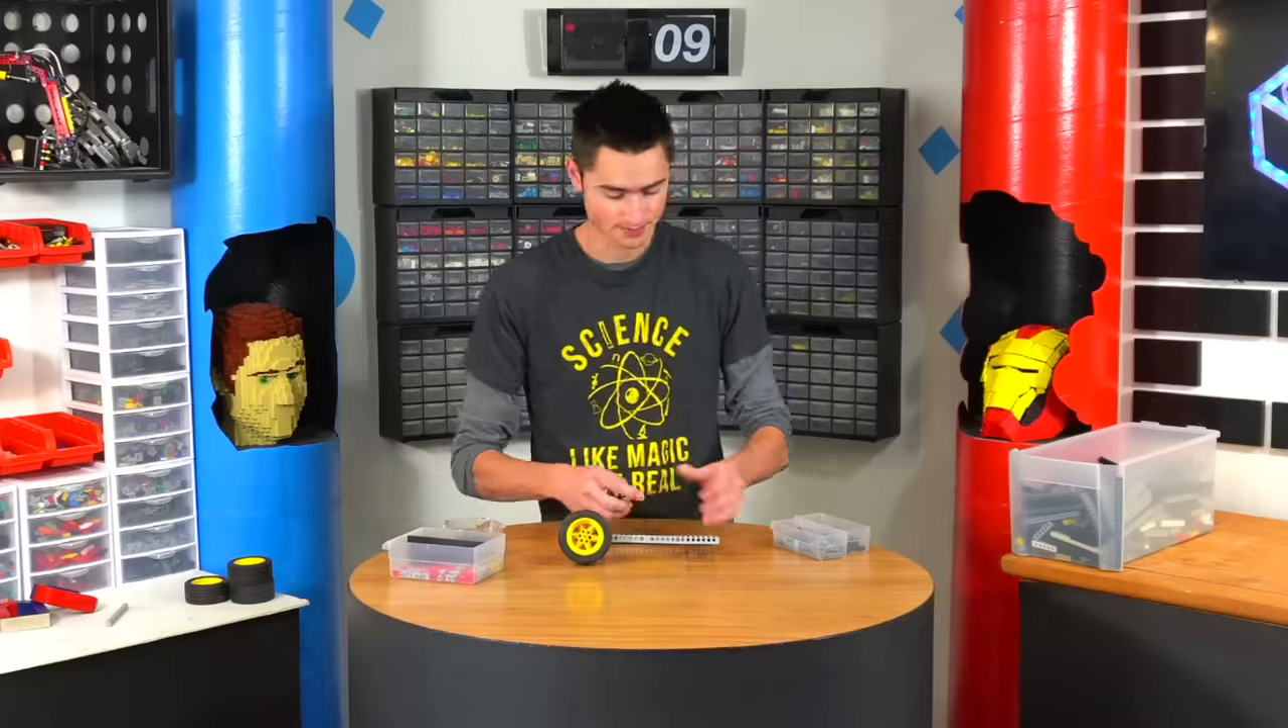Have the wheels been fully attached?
No.